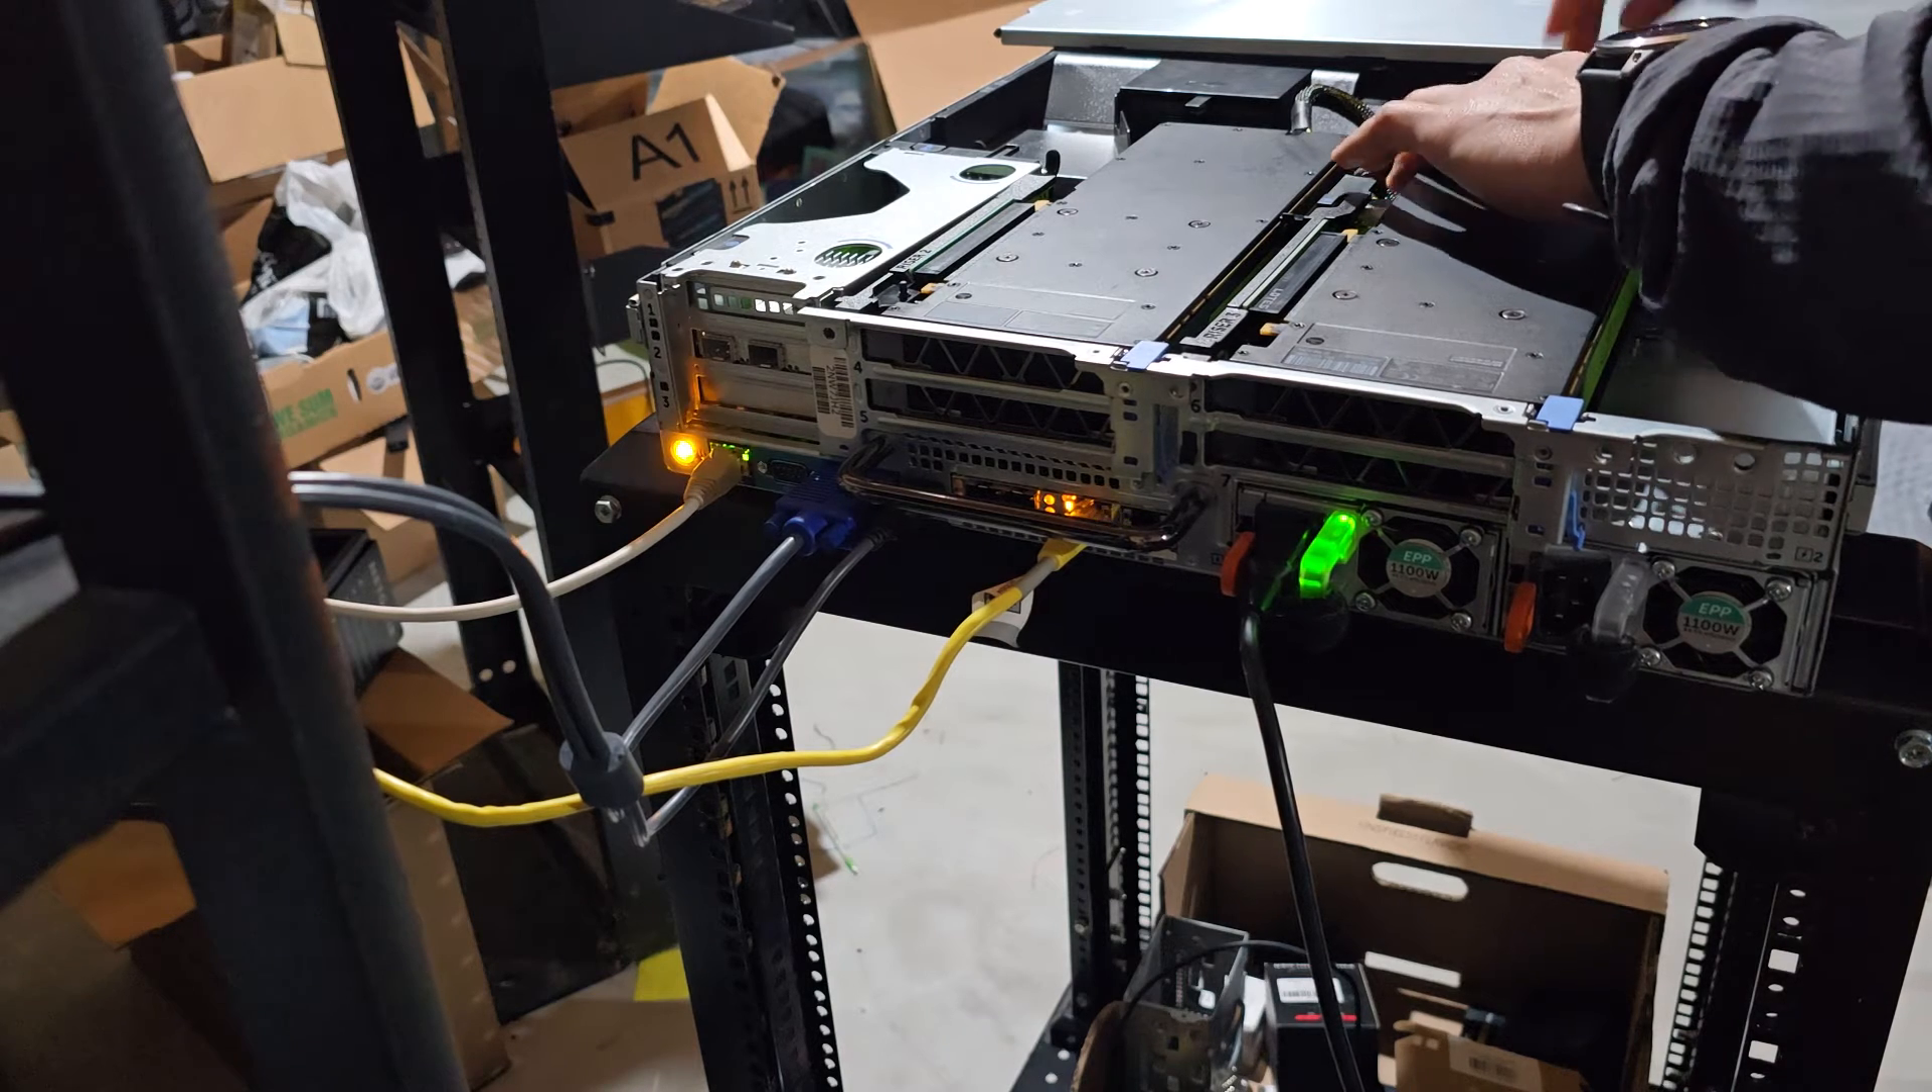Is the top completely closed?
No.